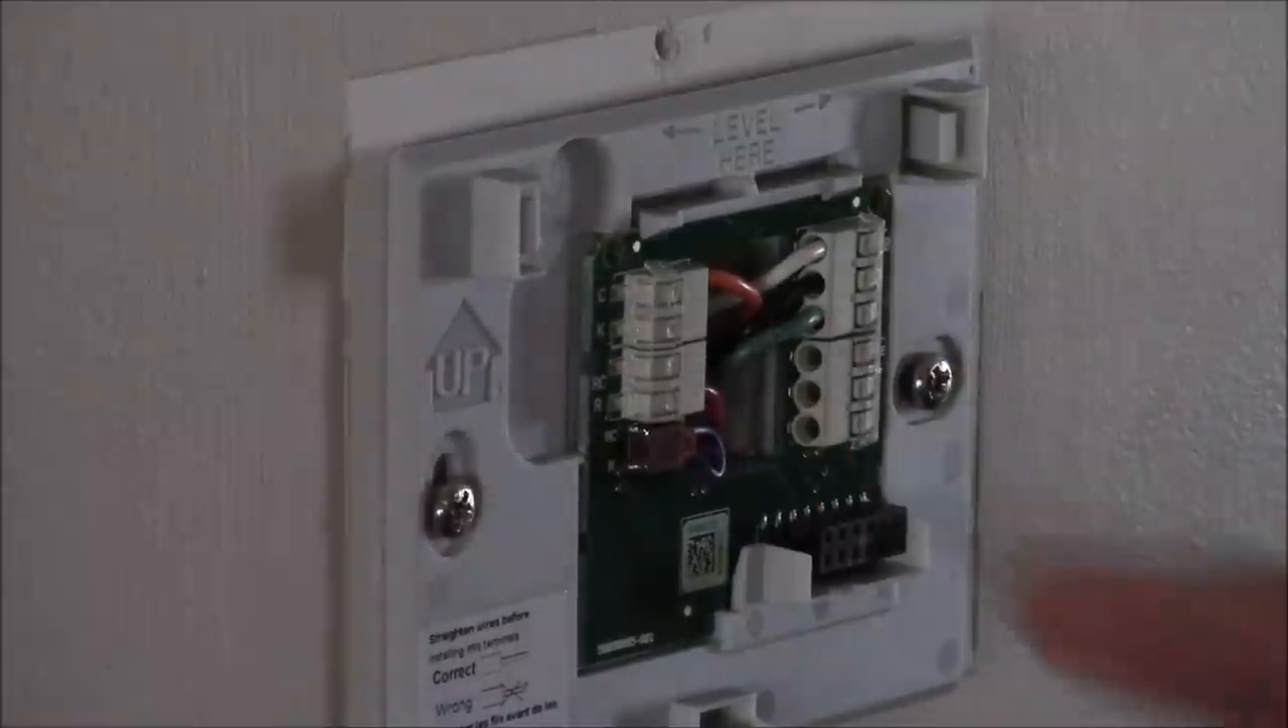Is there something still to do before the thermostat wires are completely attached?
No.